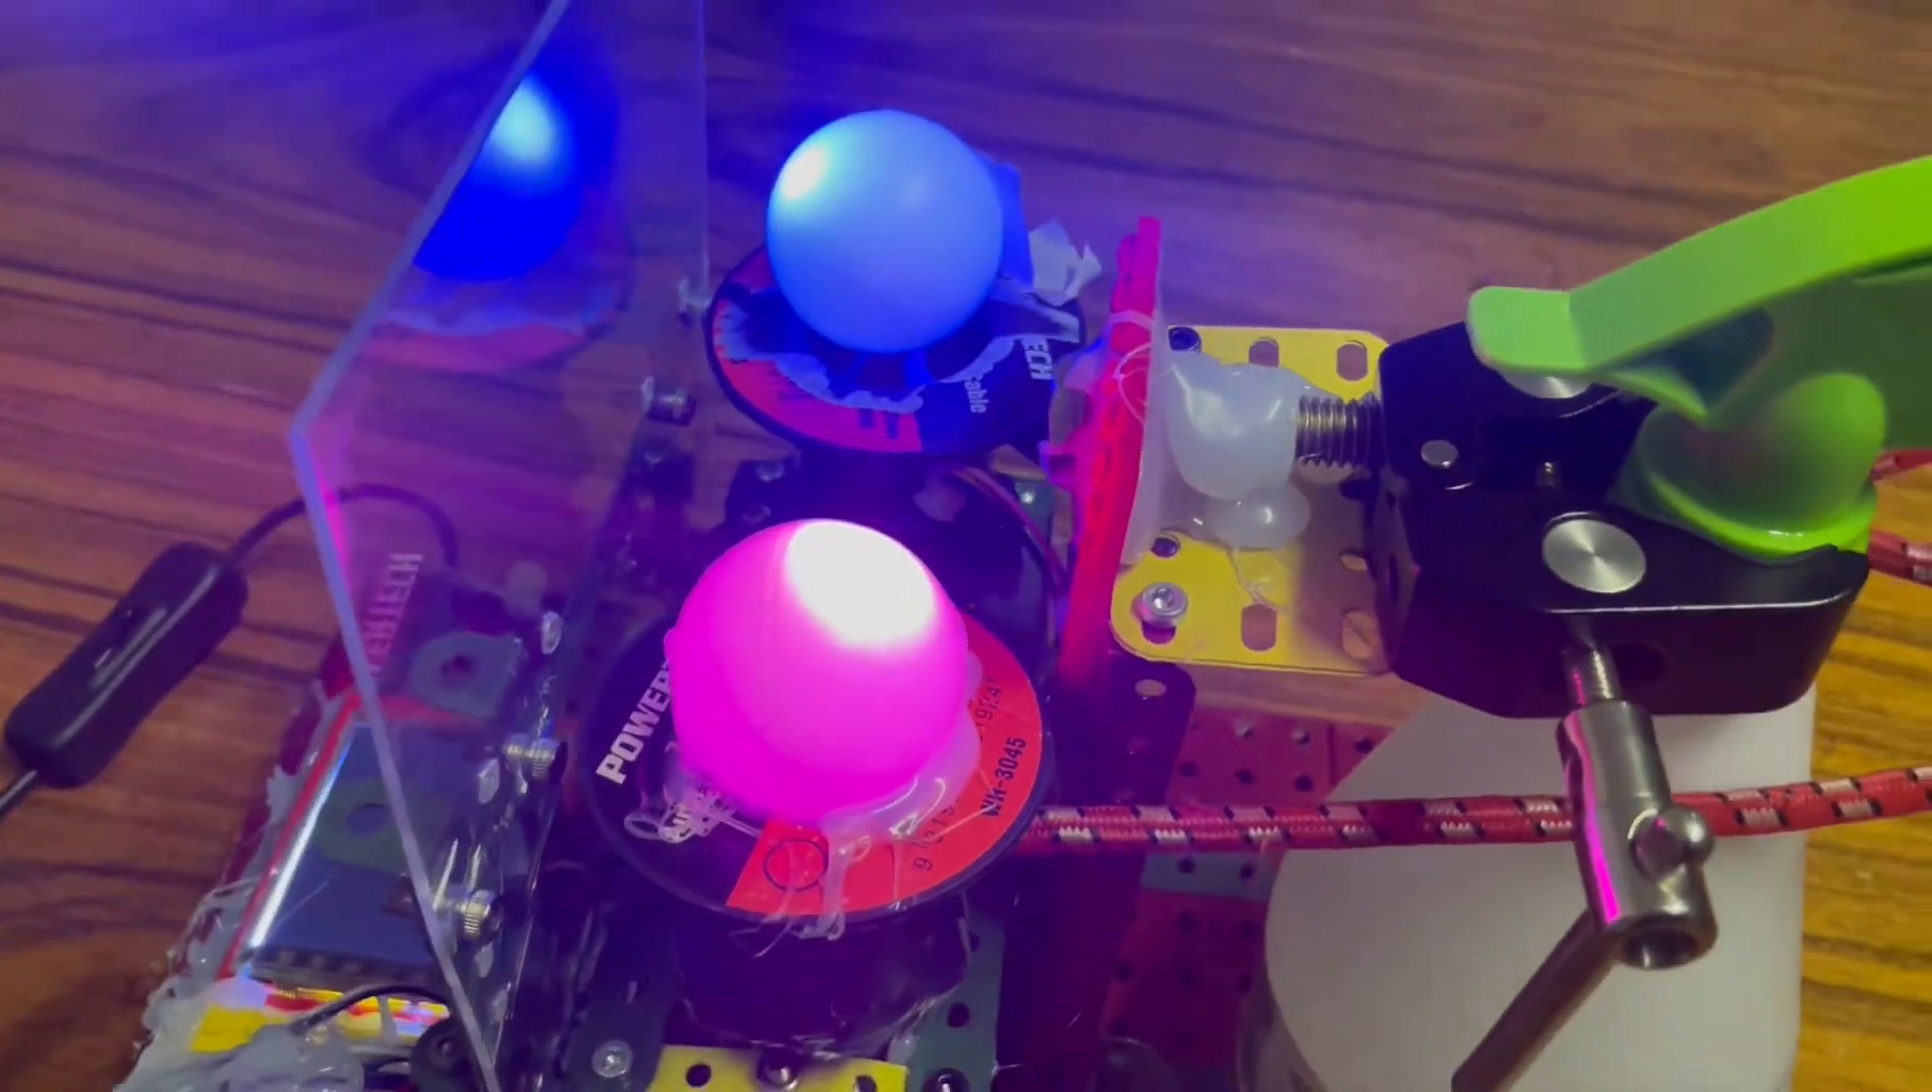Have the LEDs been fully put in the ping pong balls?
Yes.